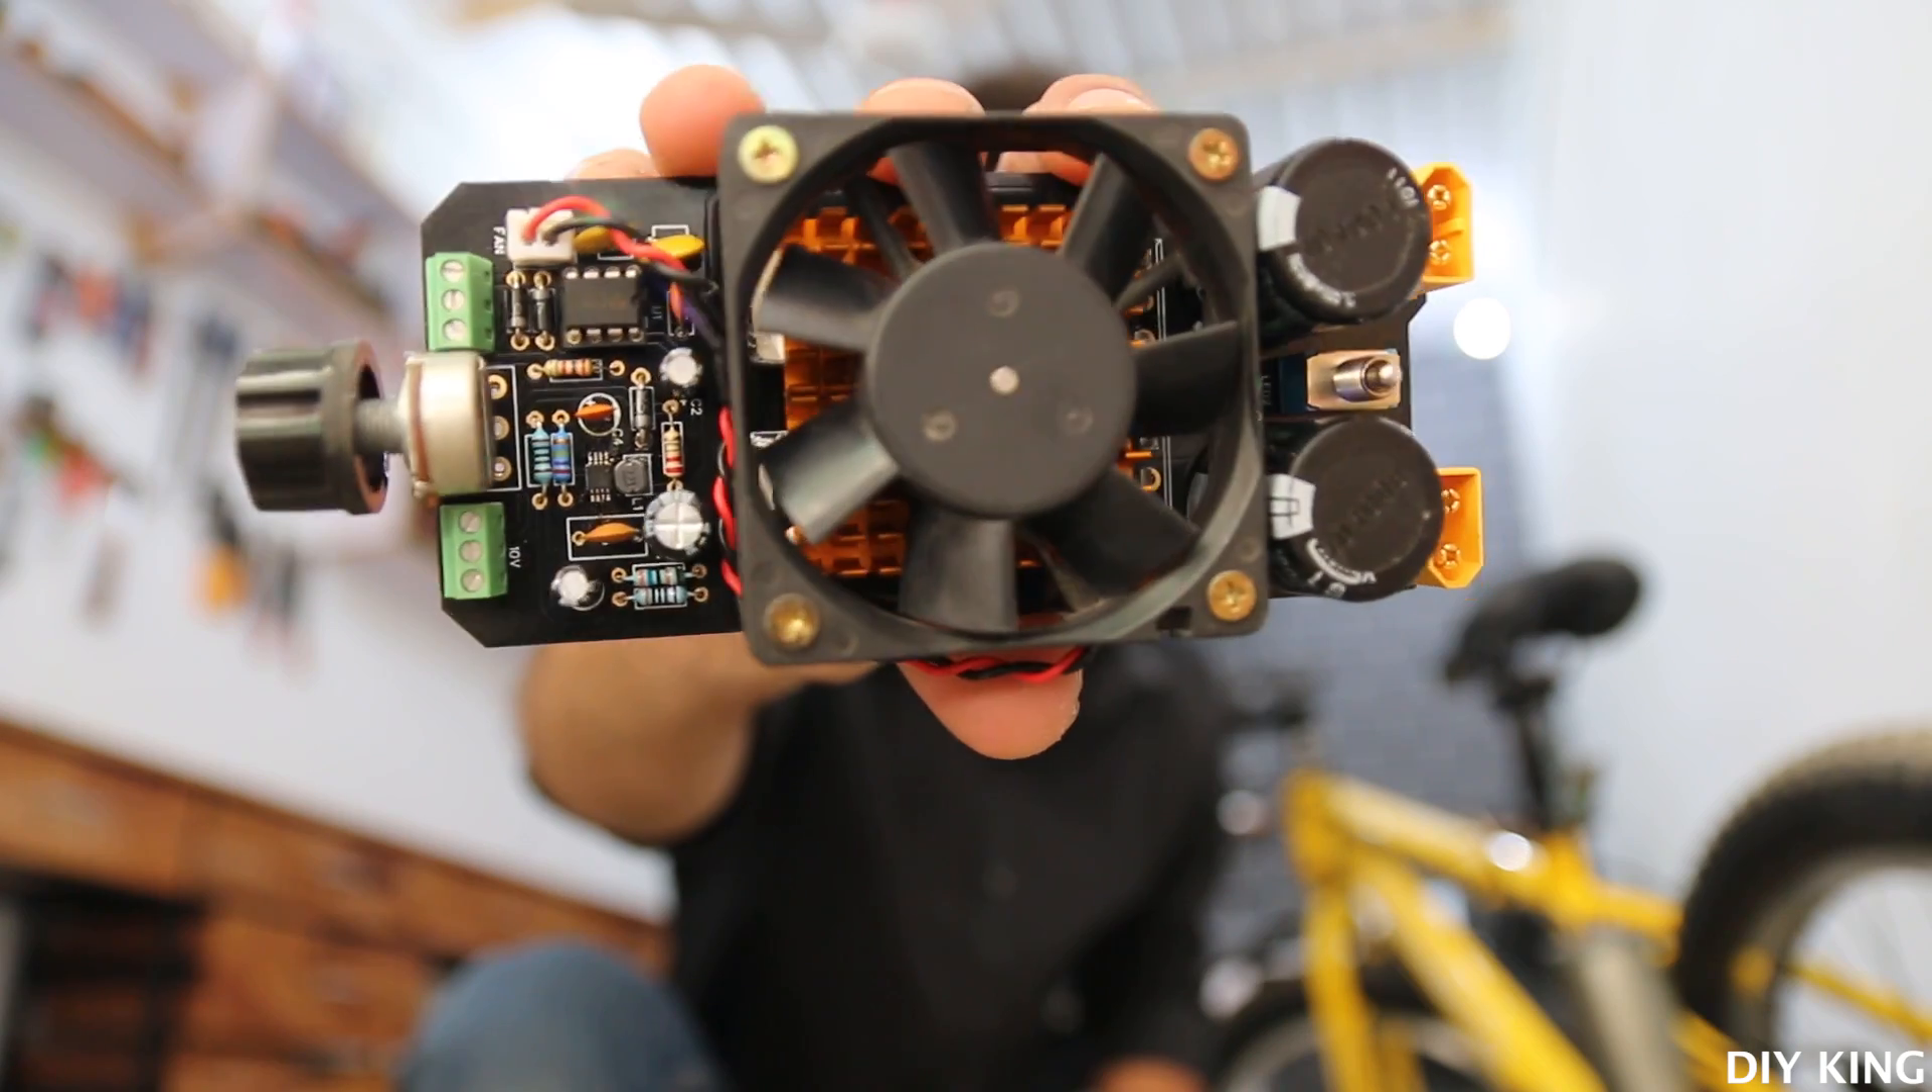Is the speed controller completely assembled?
Yes.